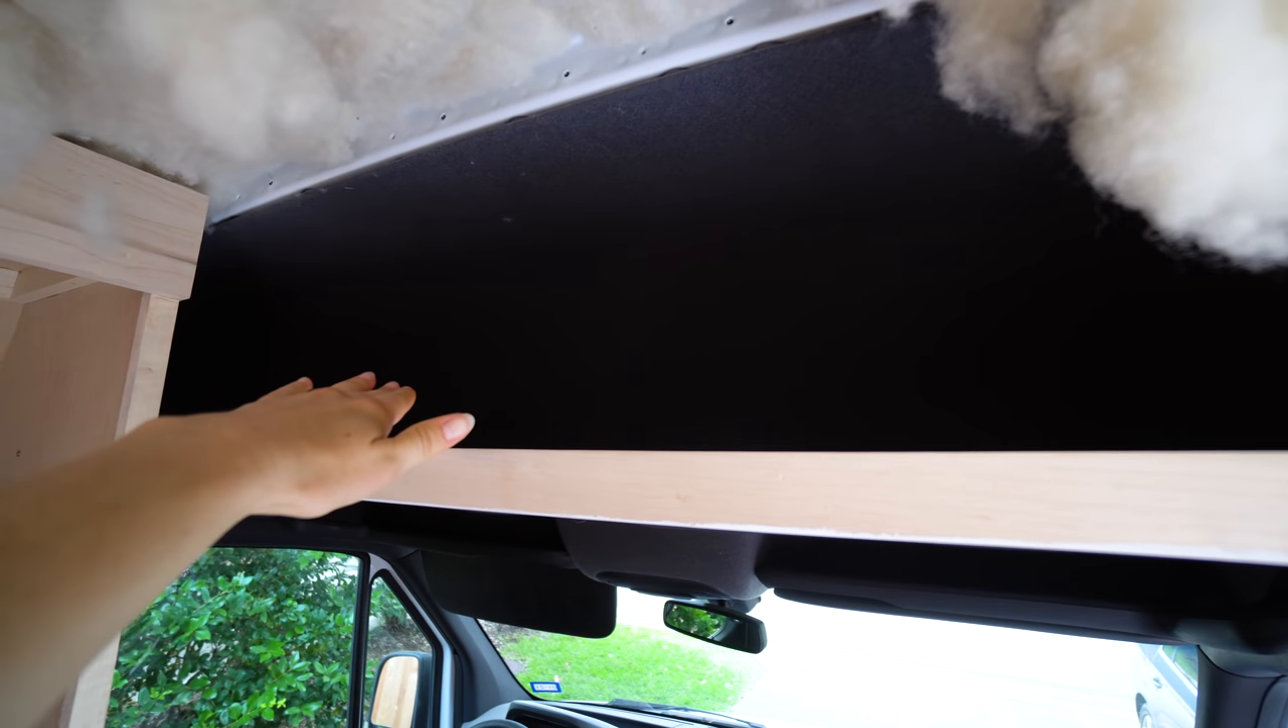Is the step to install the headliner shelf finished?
Yes.